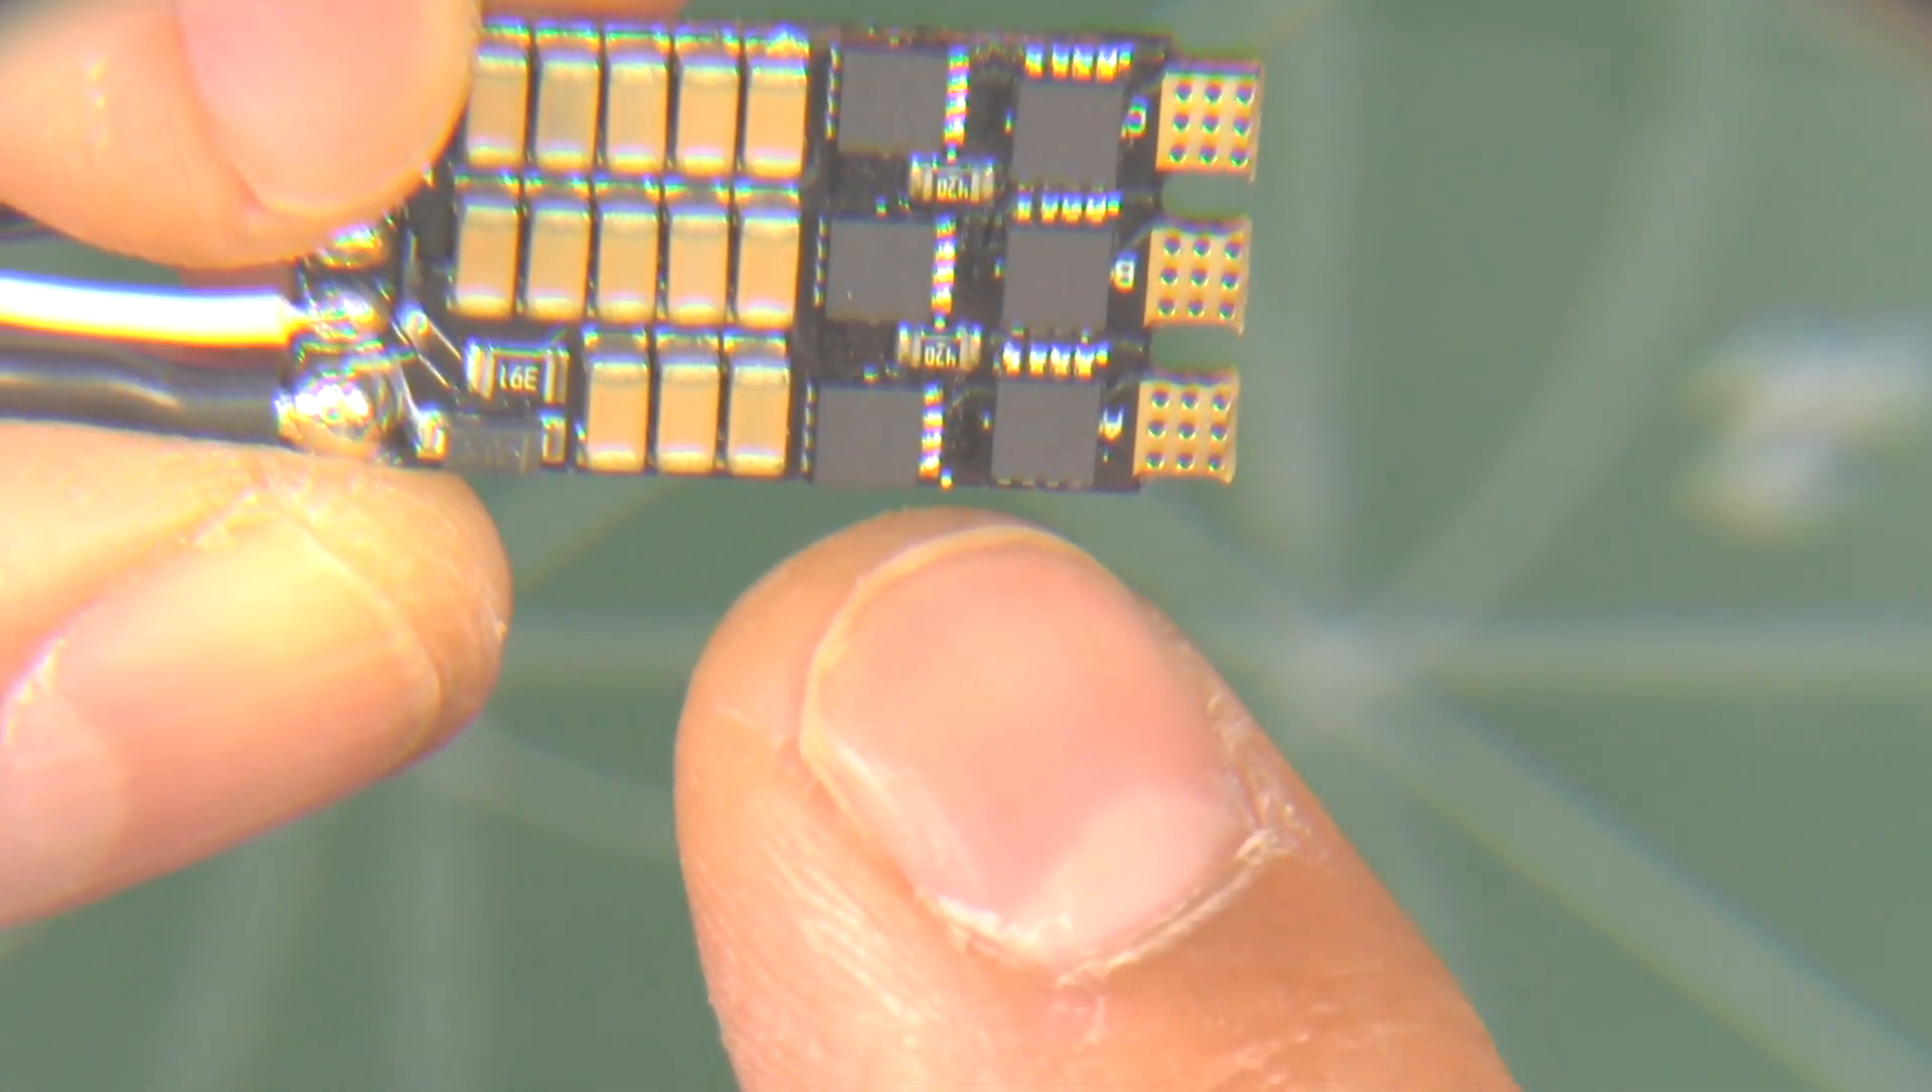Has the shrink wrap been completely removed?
Yes.